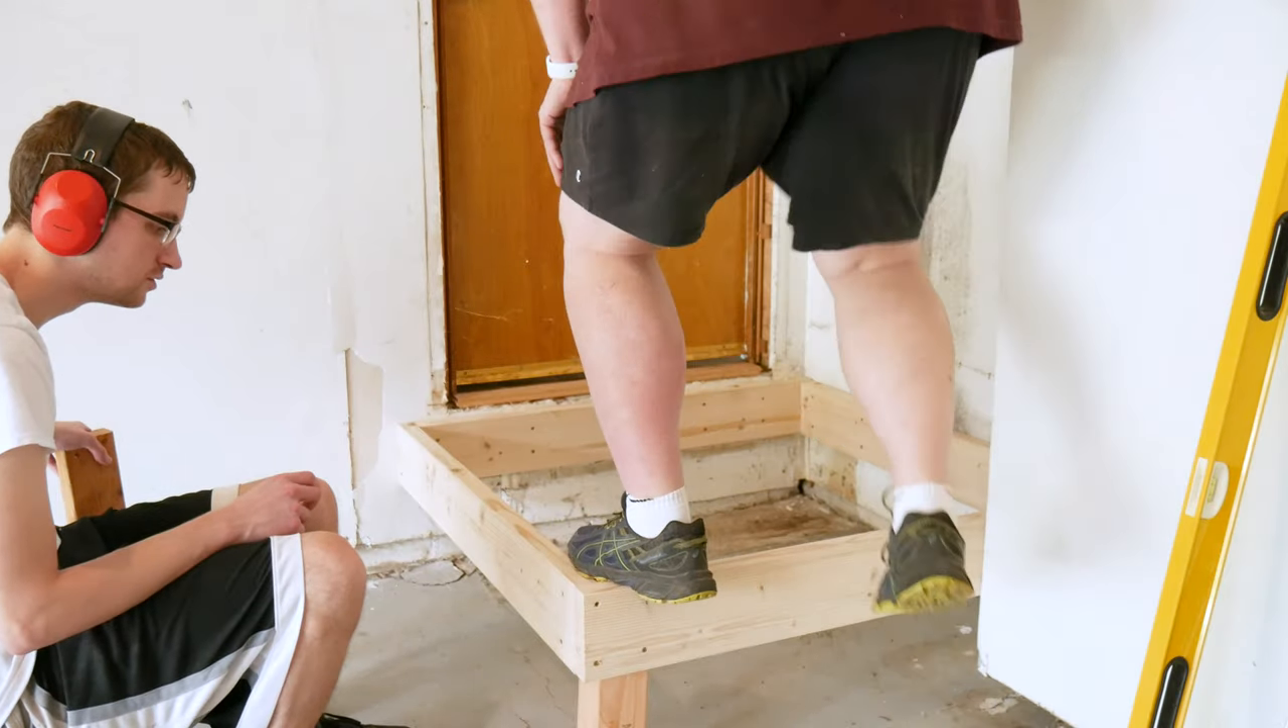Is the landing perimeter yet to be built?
No.